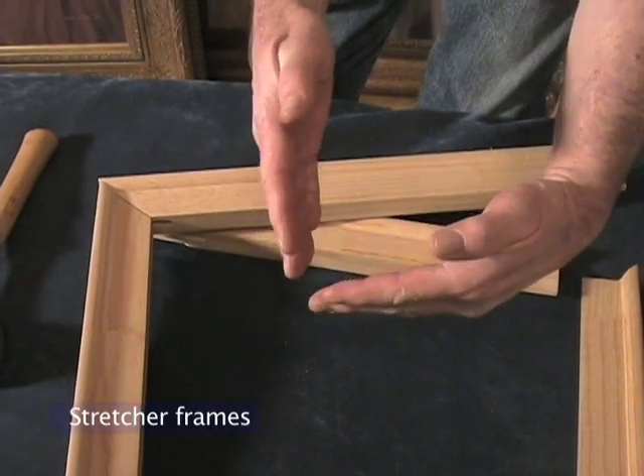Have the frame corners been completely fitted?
No.